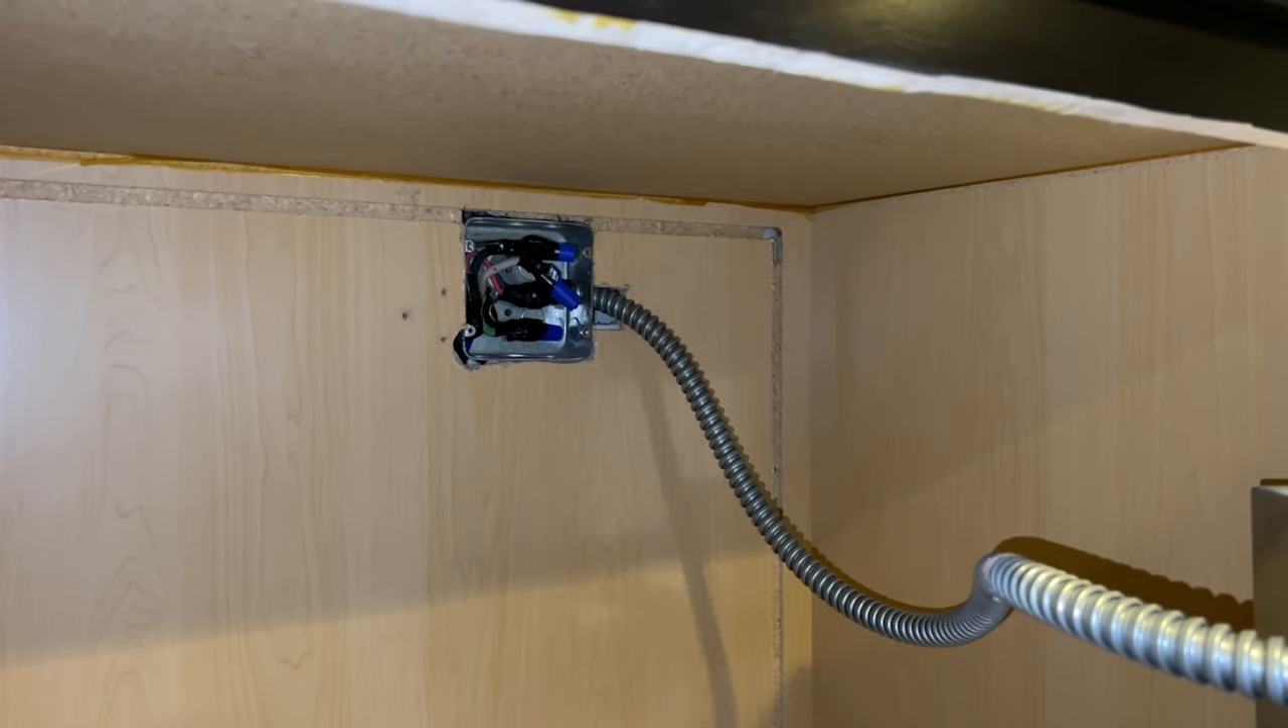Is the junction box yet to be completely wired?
No.